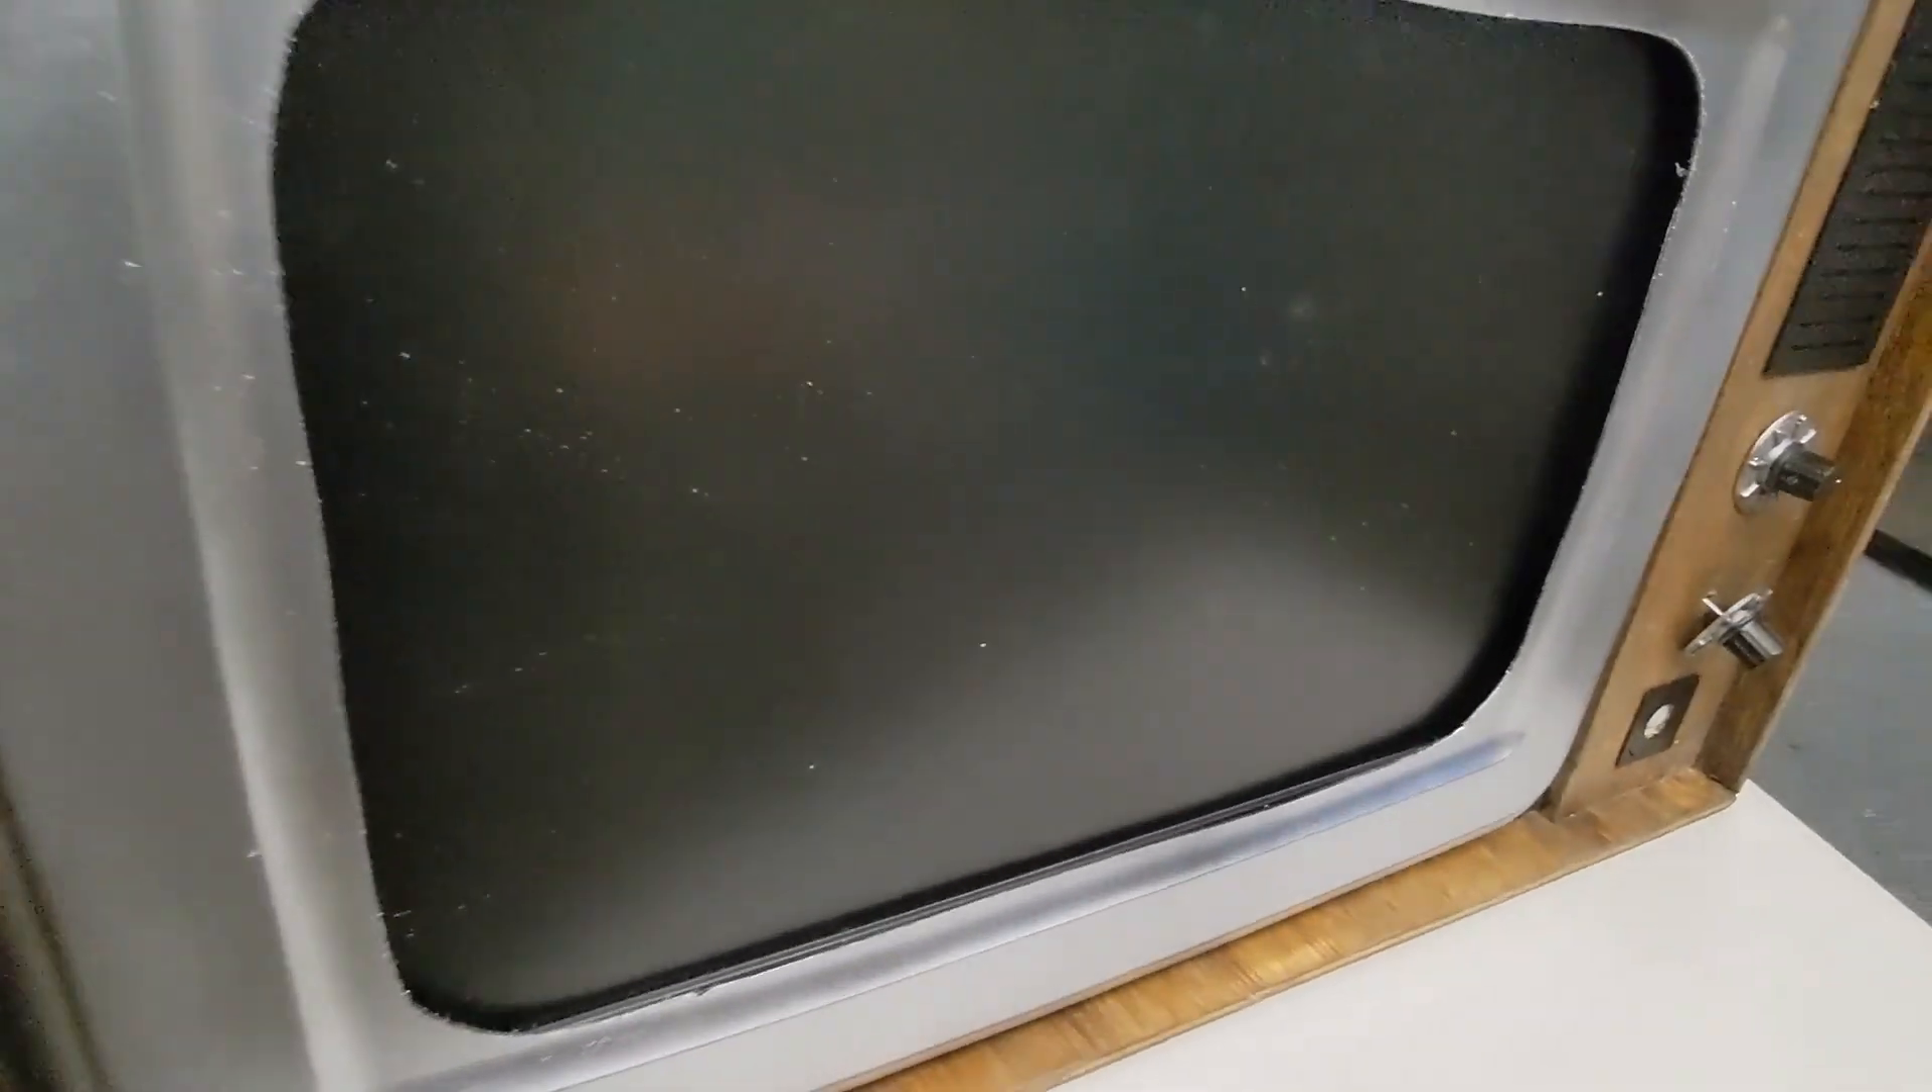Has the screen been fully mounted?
Yes.